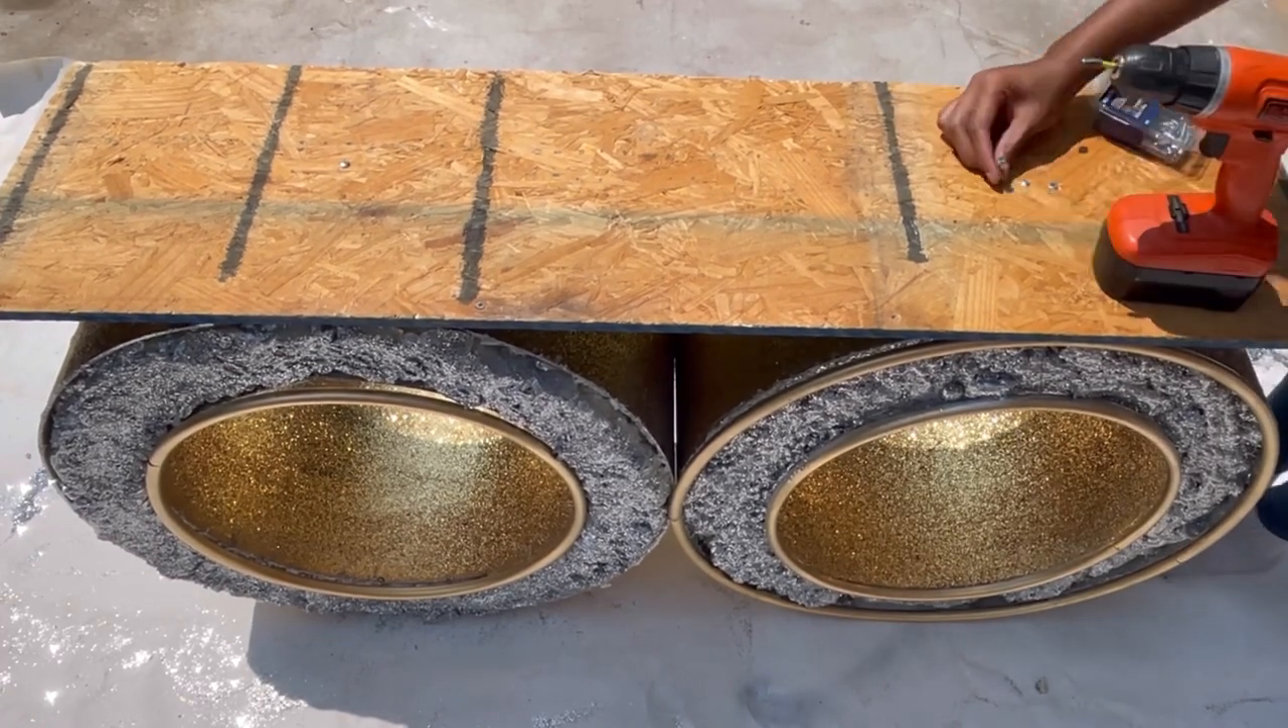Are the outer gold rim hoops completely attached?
No.